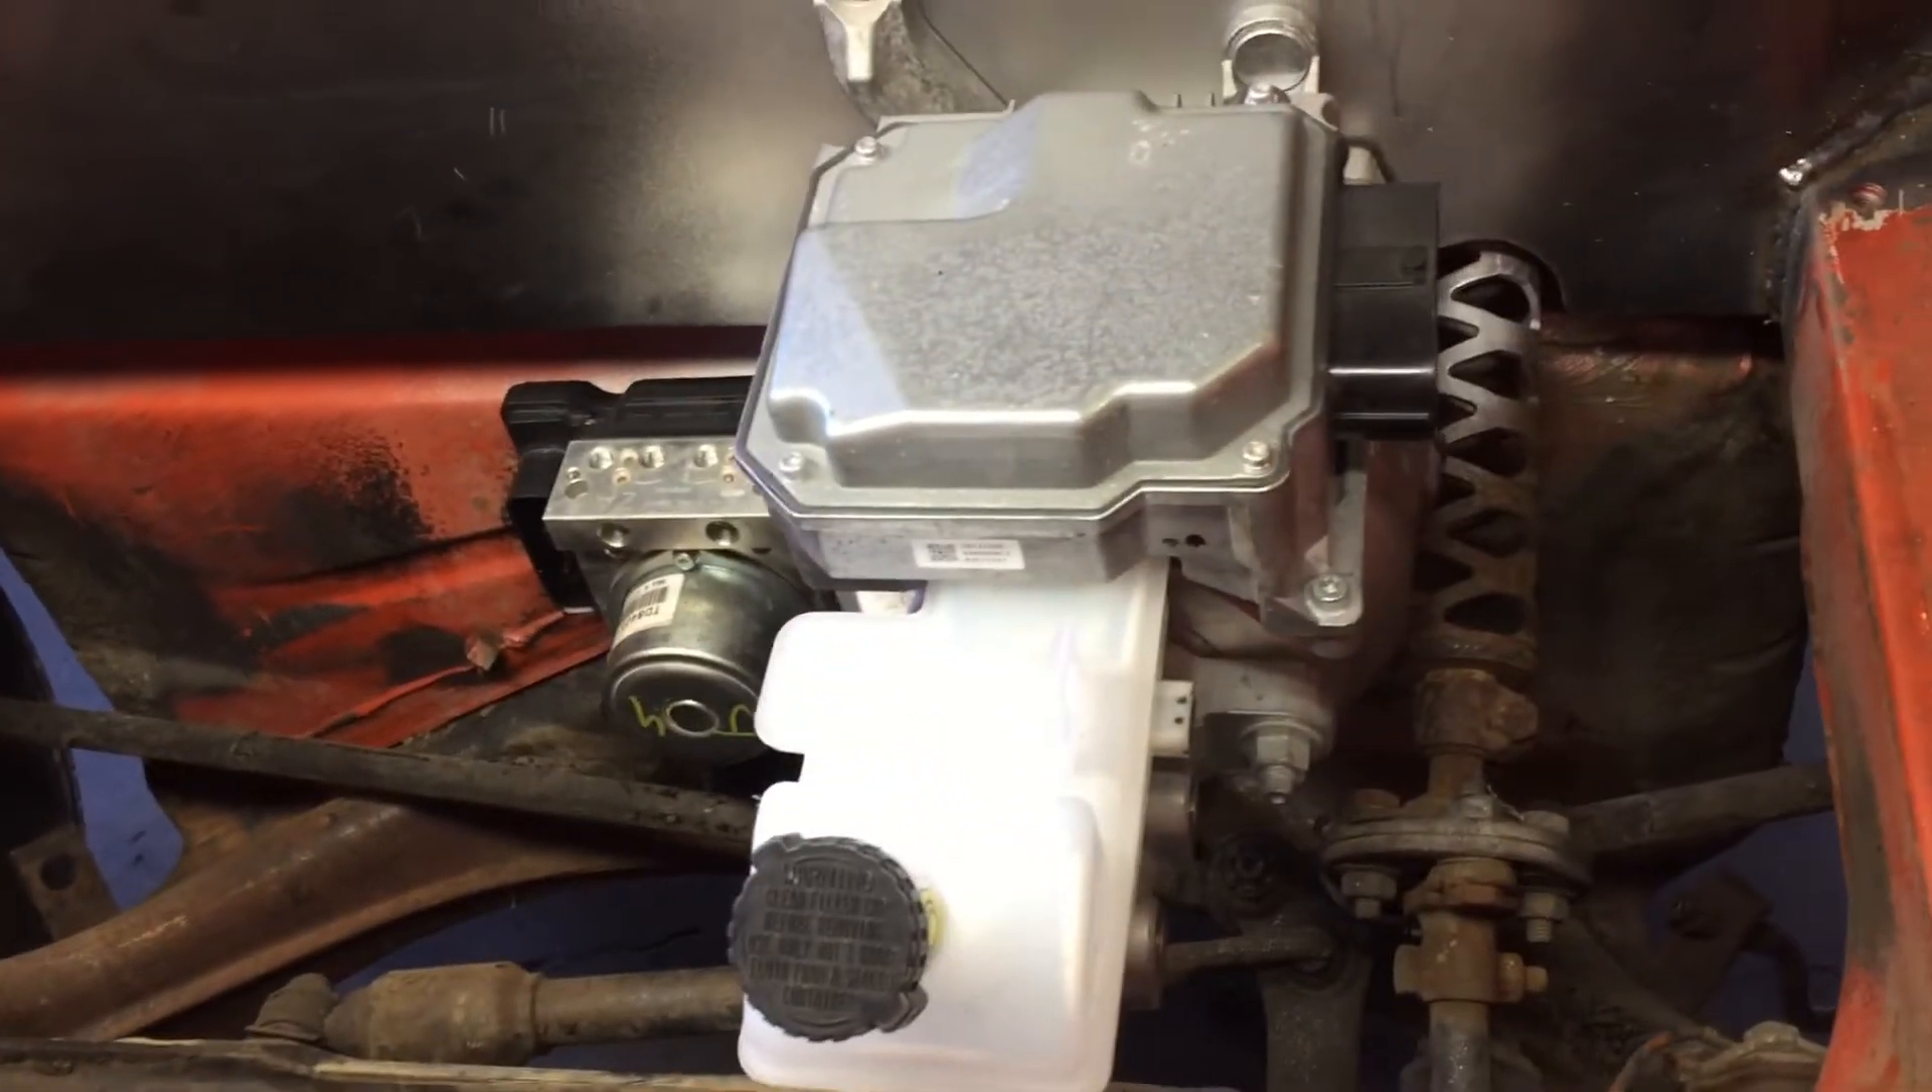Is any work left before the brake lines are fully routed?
Yes.